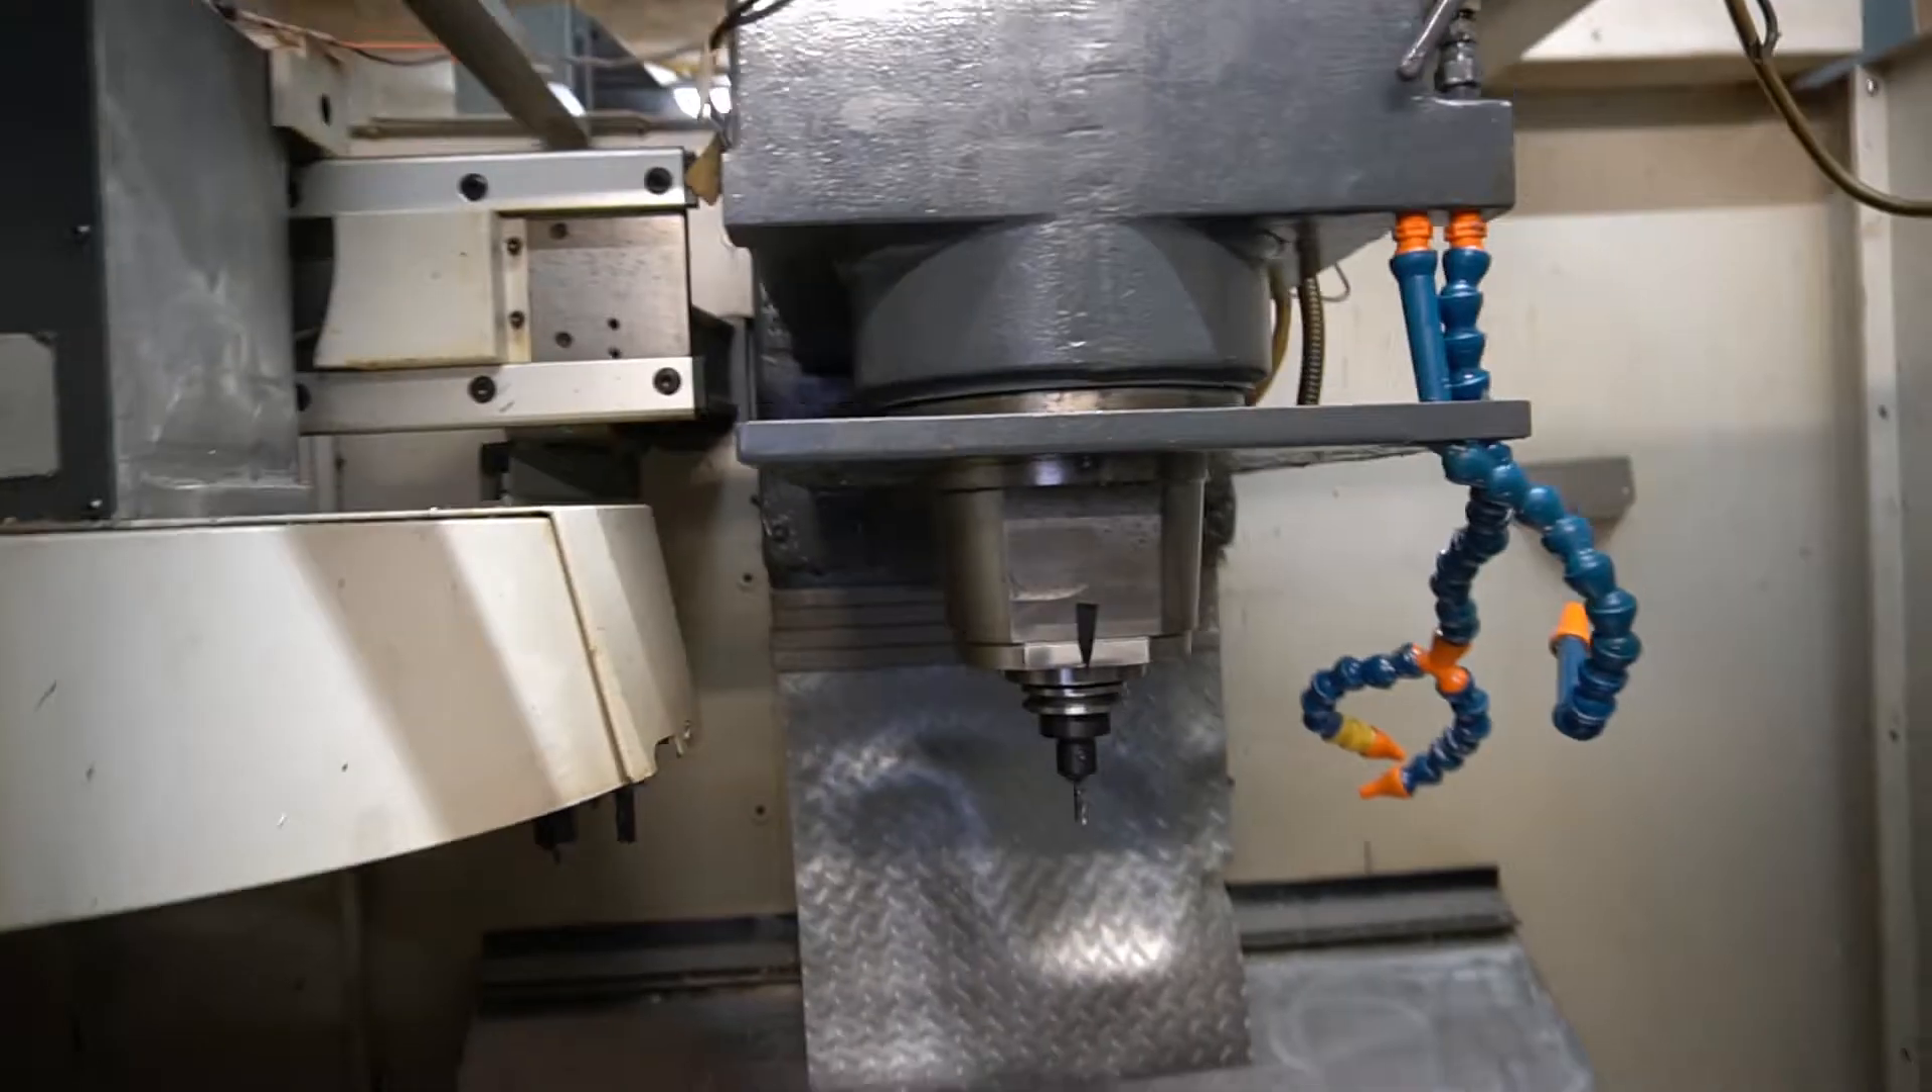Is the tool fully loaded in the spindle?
Yes.